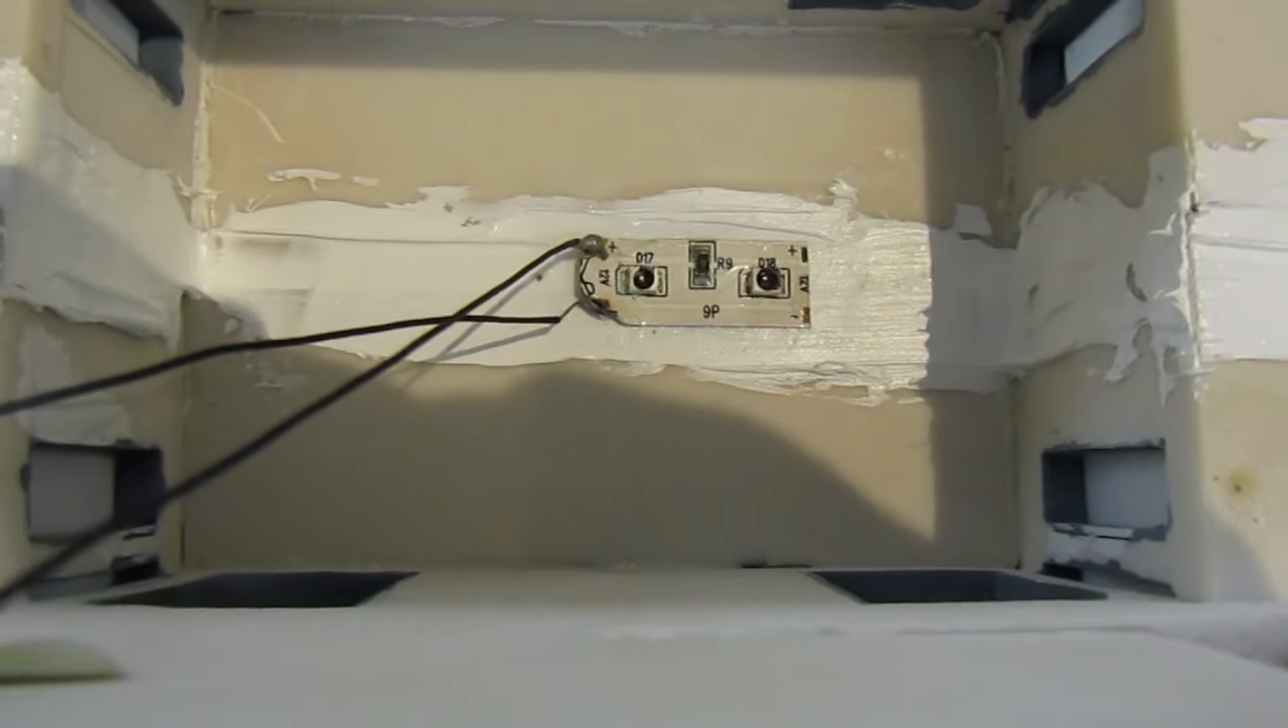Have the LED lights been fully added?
Yes.